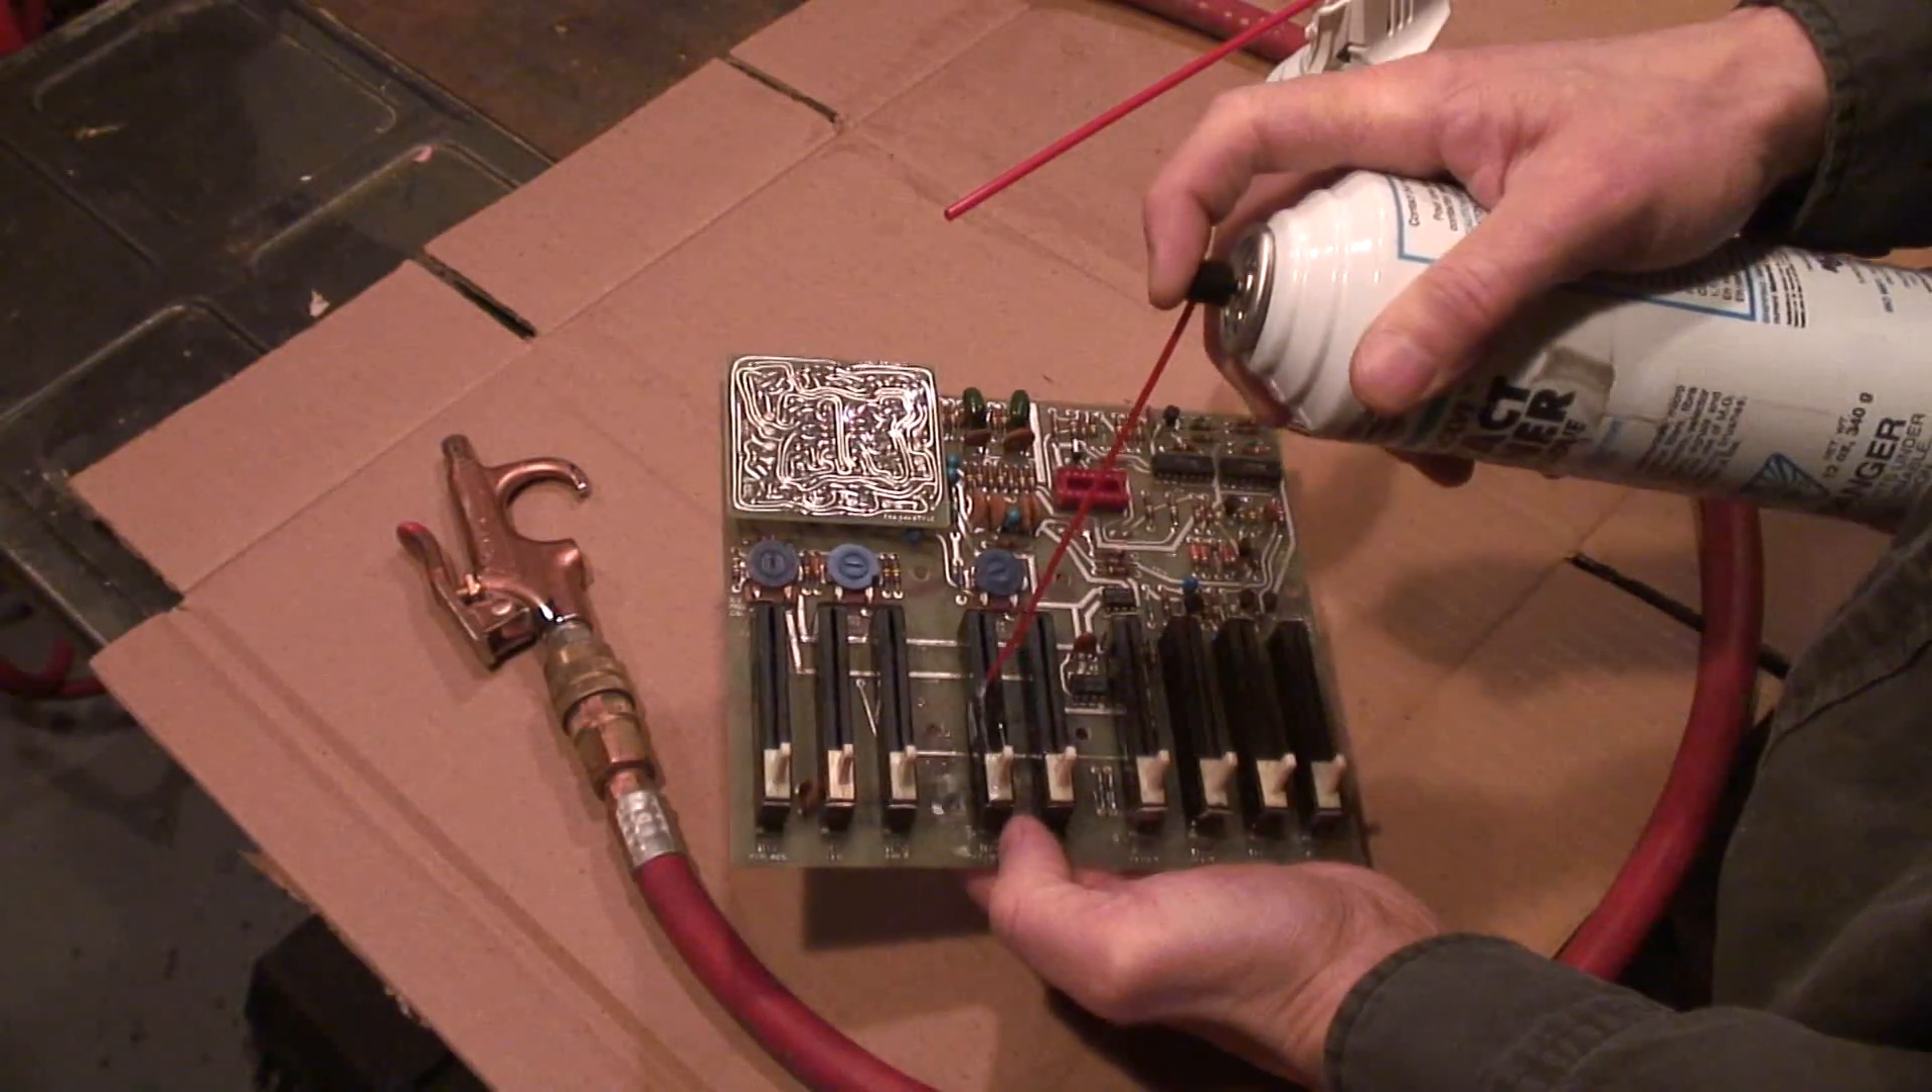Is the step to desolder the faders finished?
No.